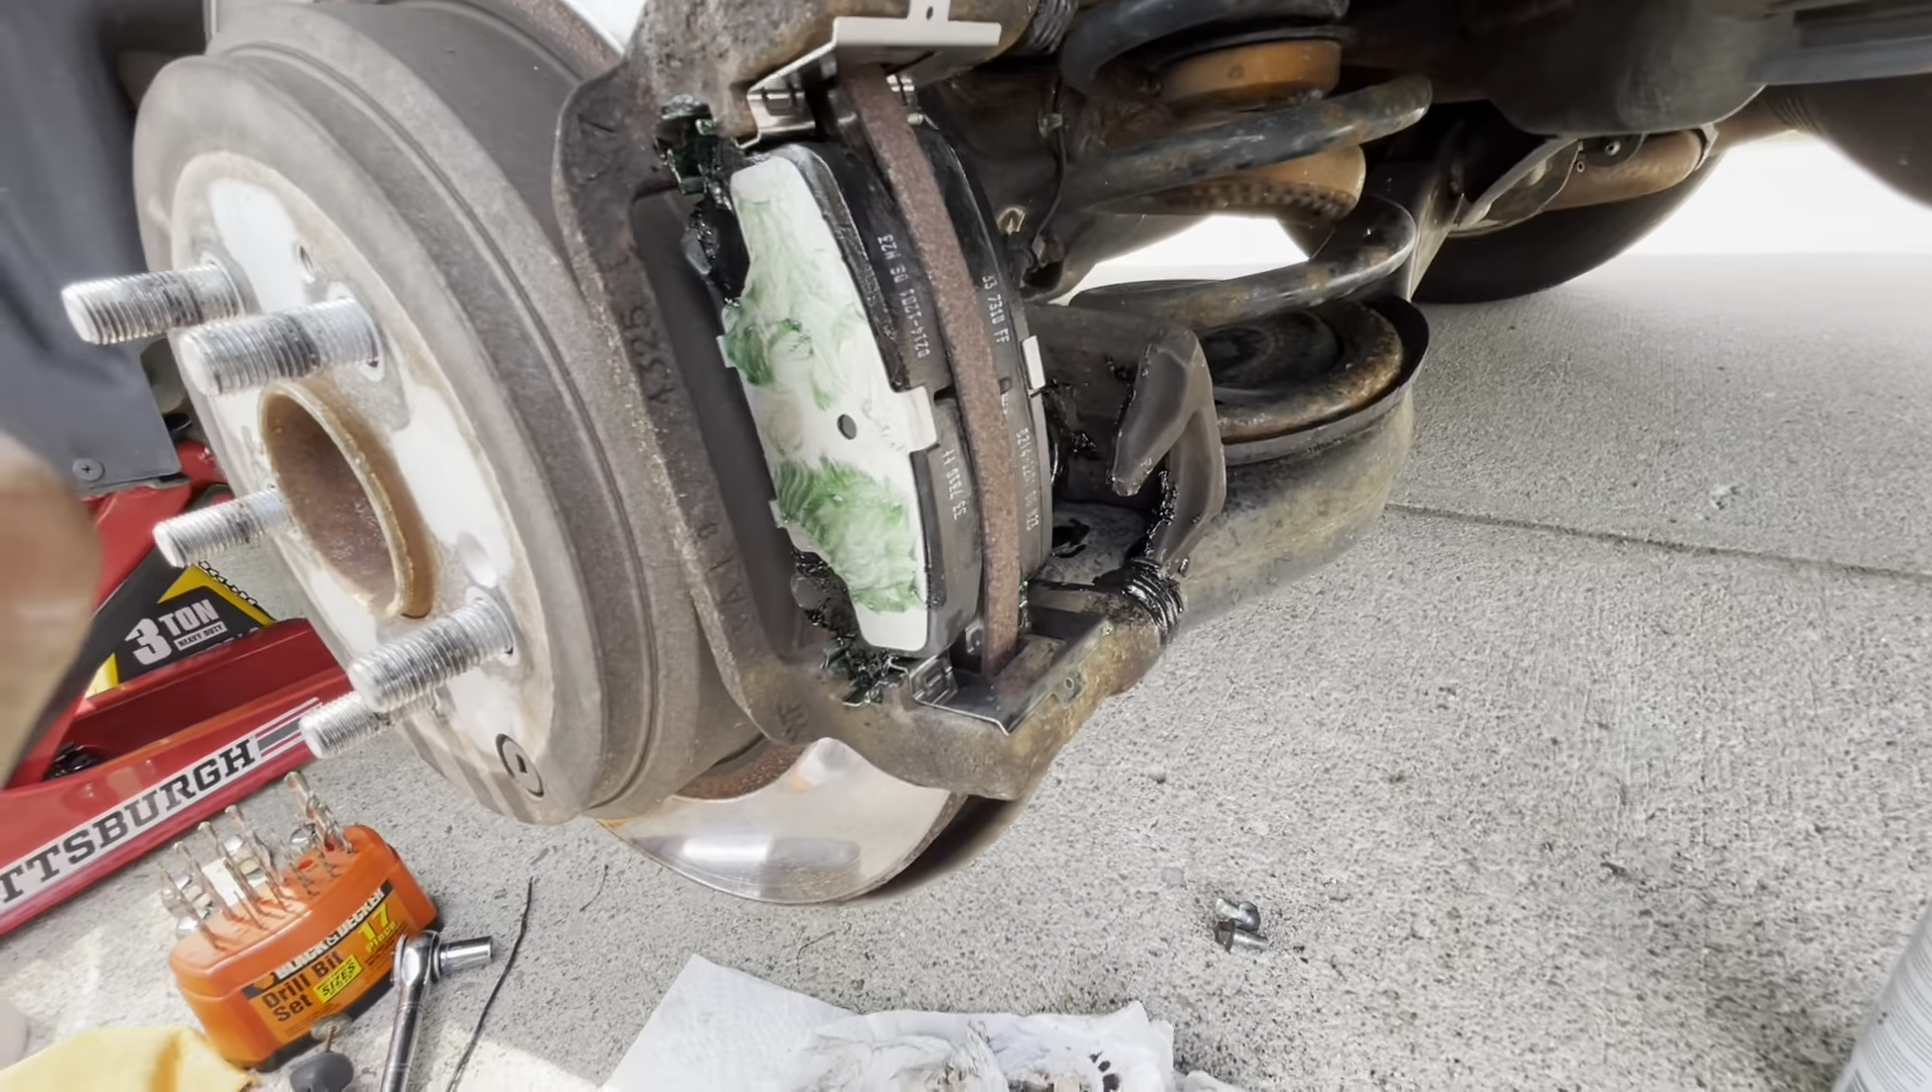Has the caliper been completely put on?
No.